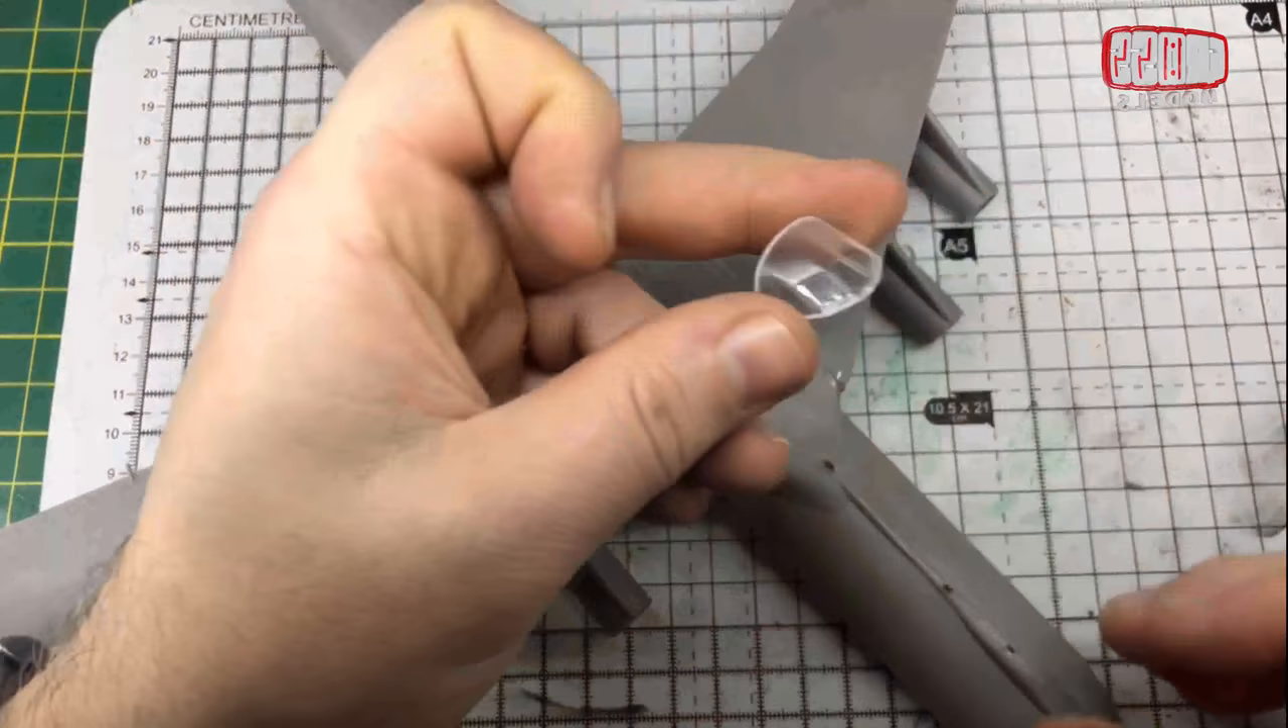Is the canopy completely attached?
No.